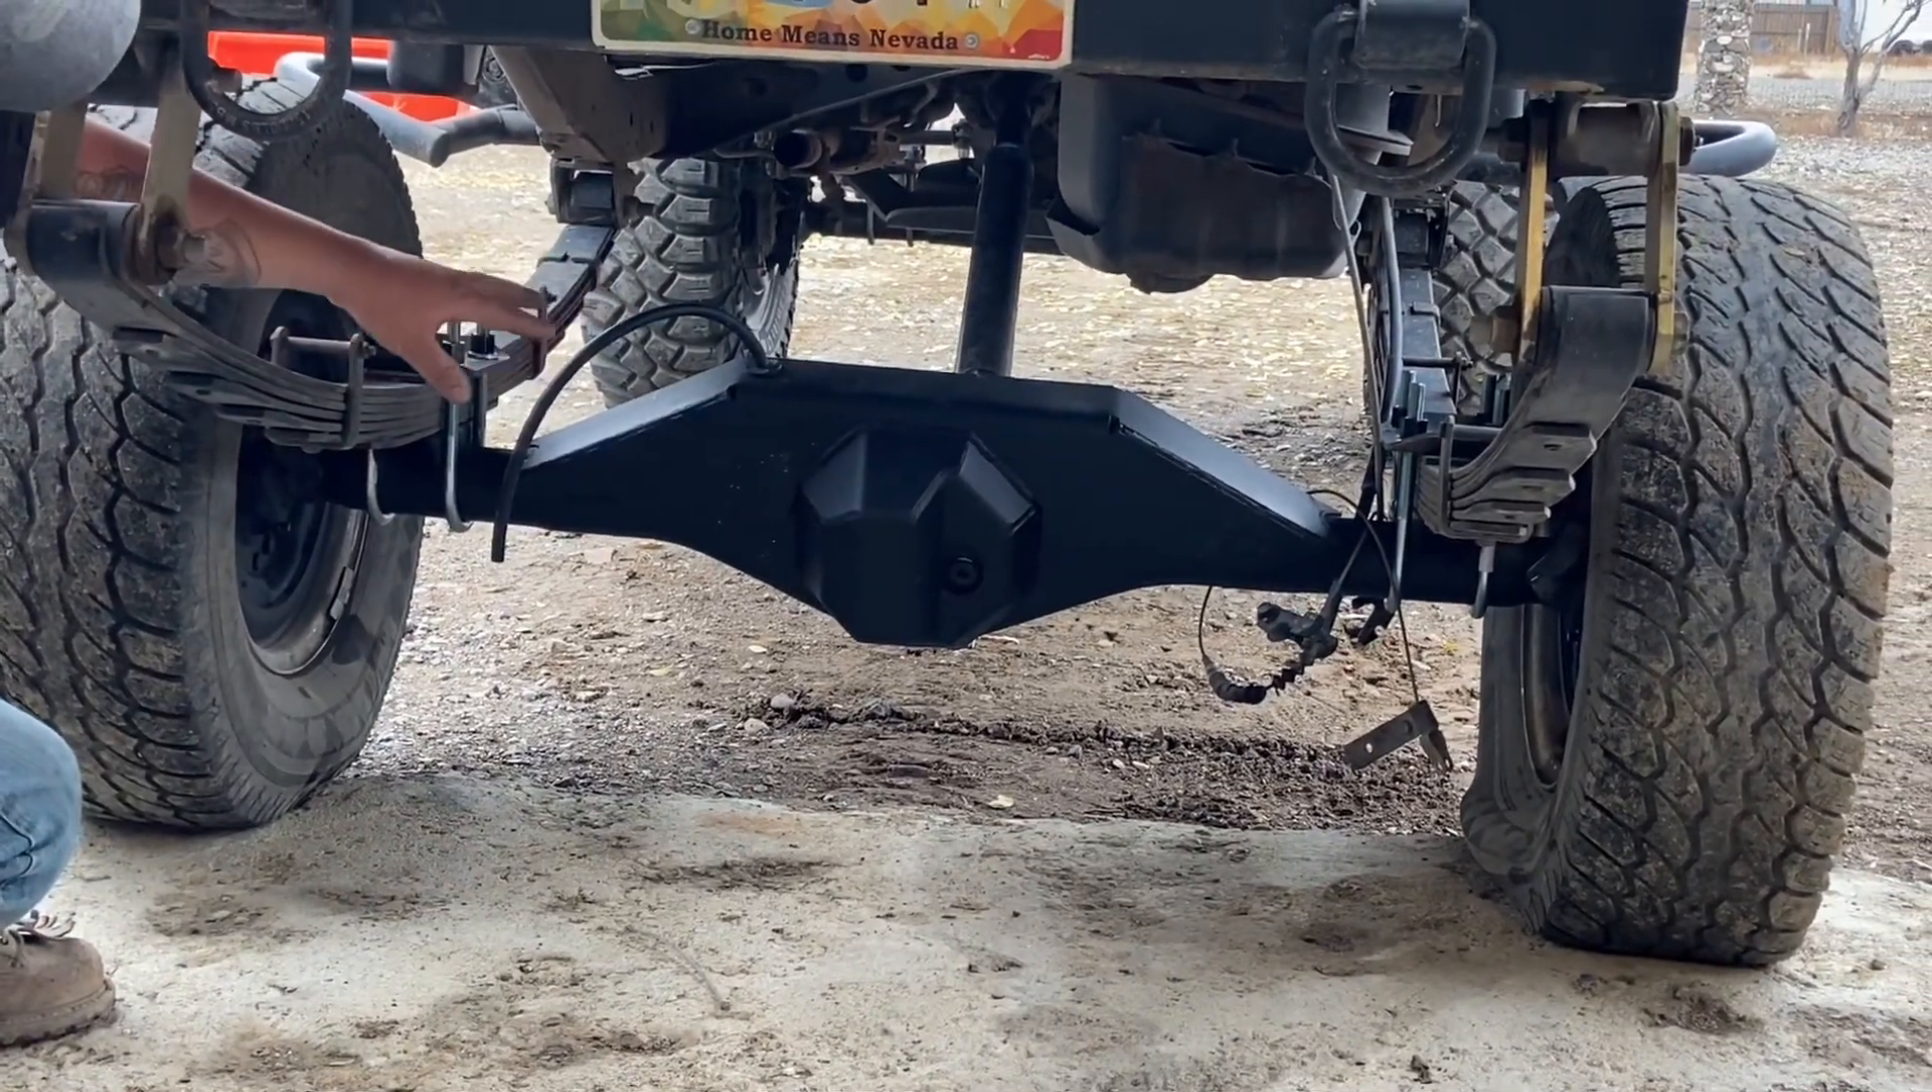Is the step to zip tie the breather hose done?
No.